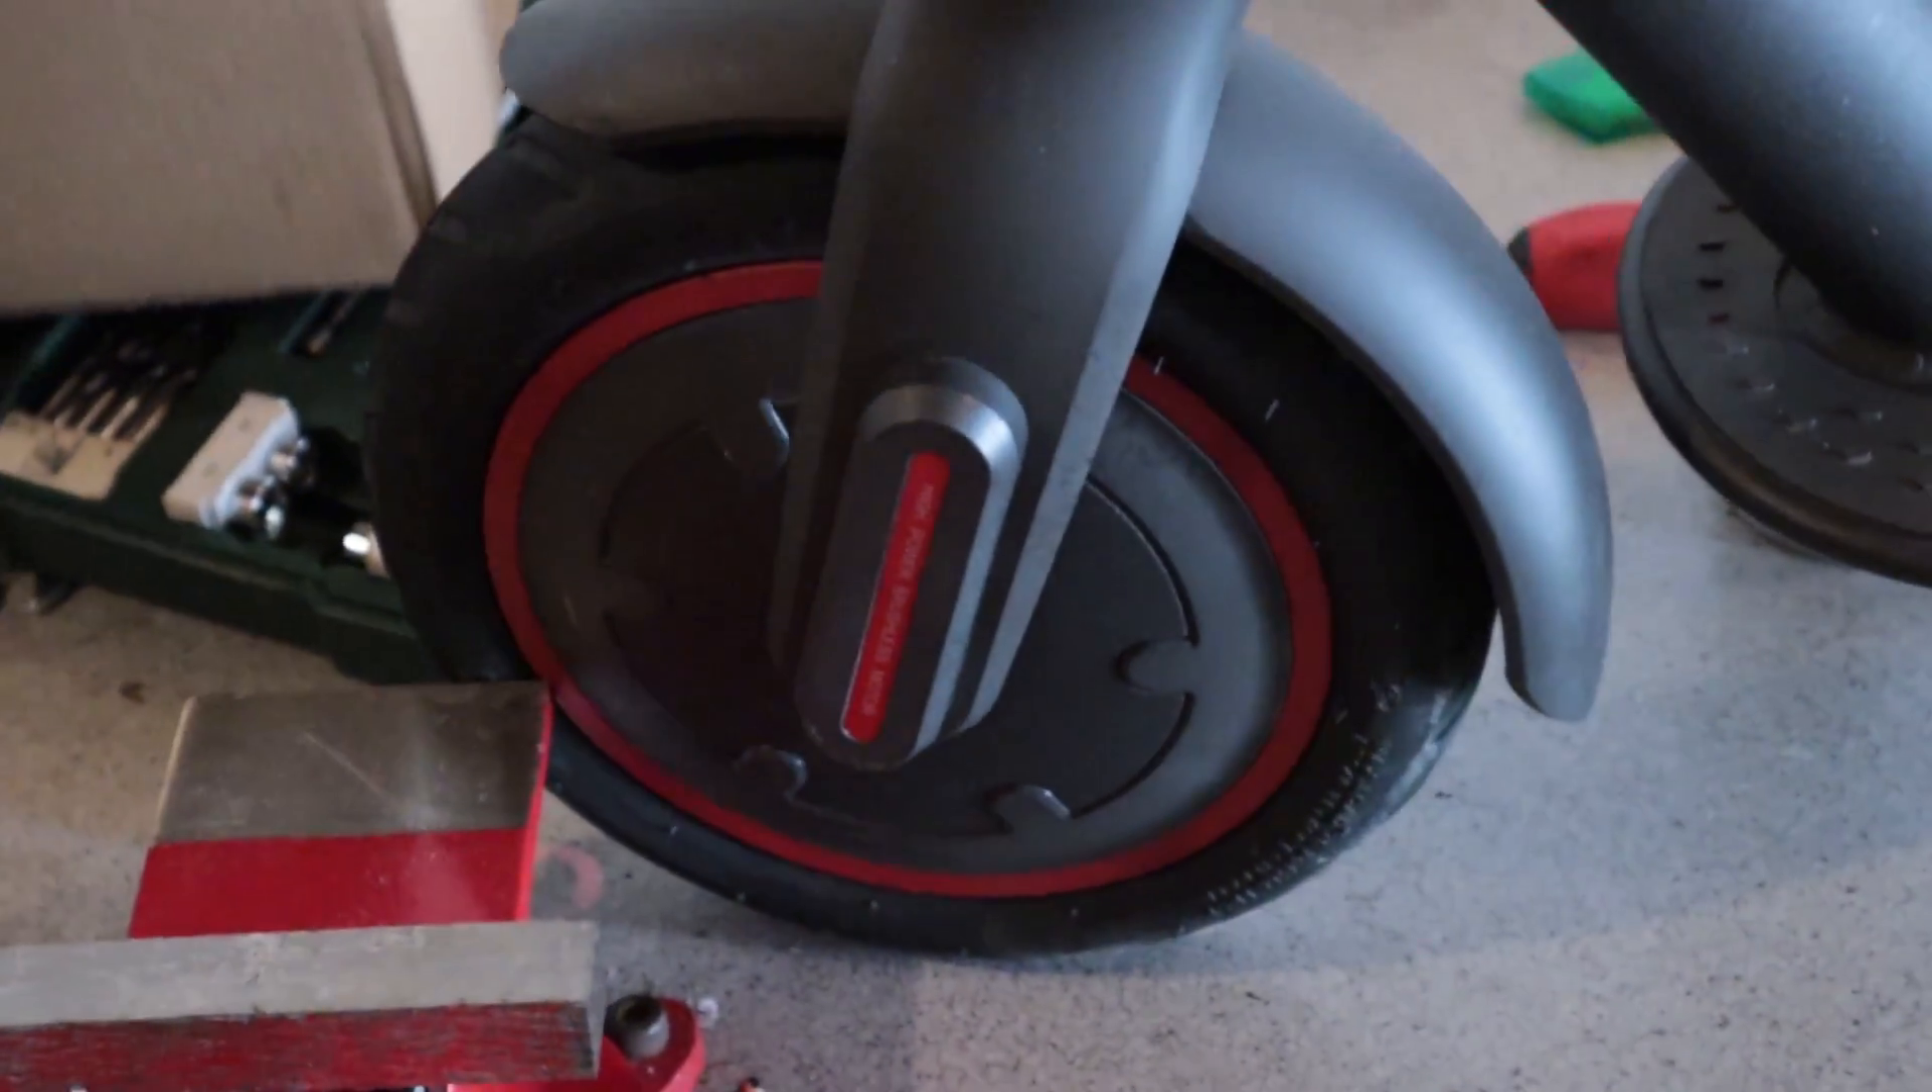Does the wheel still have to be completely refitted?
No.